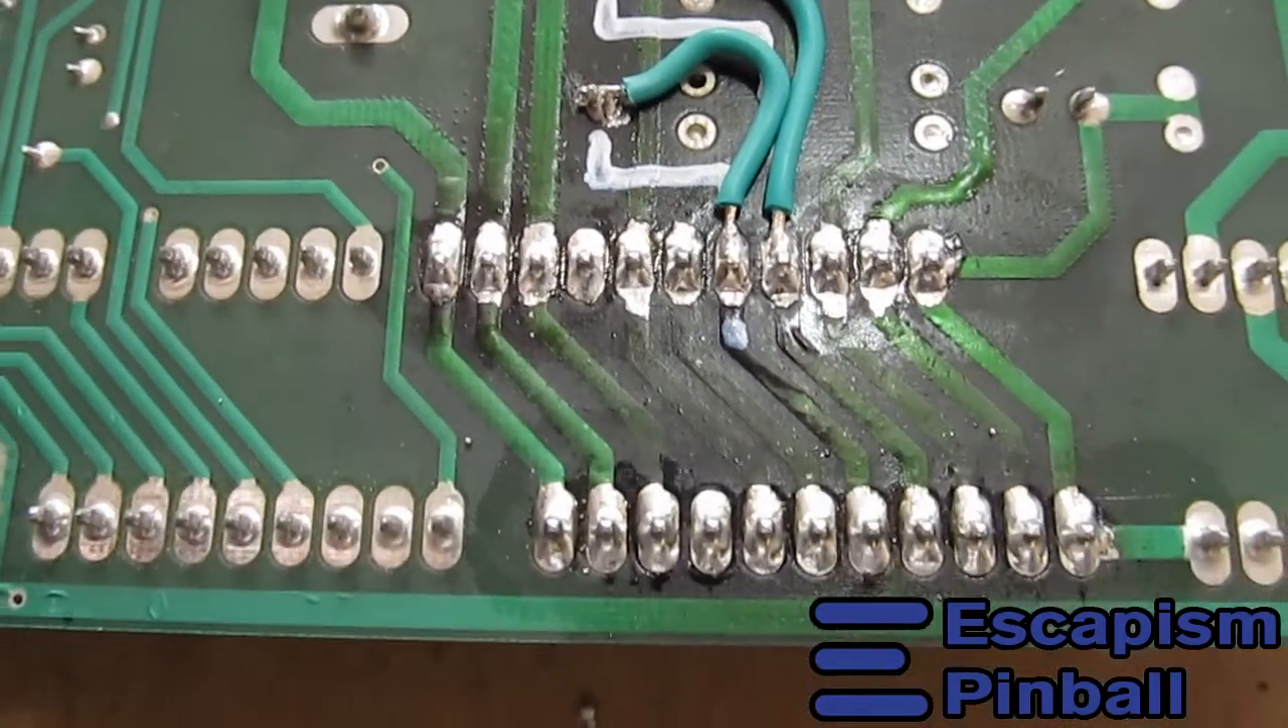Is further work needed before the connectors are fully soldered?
No.